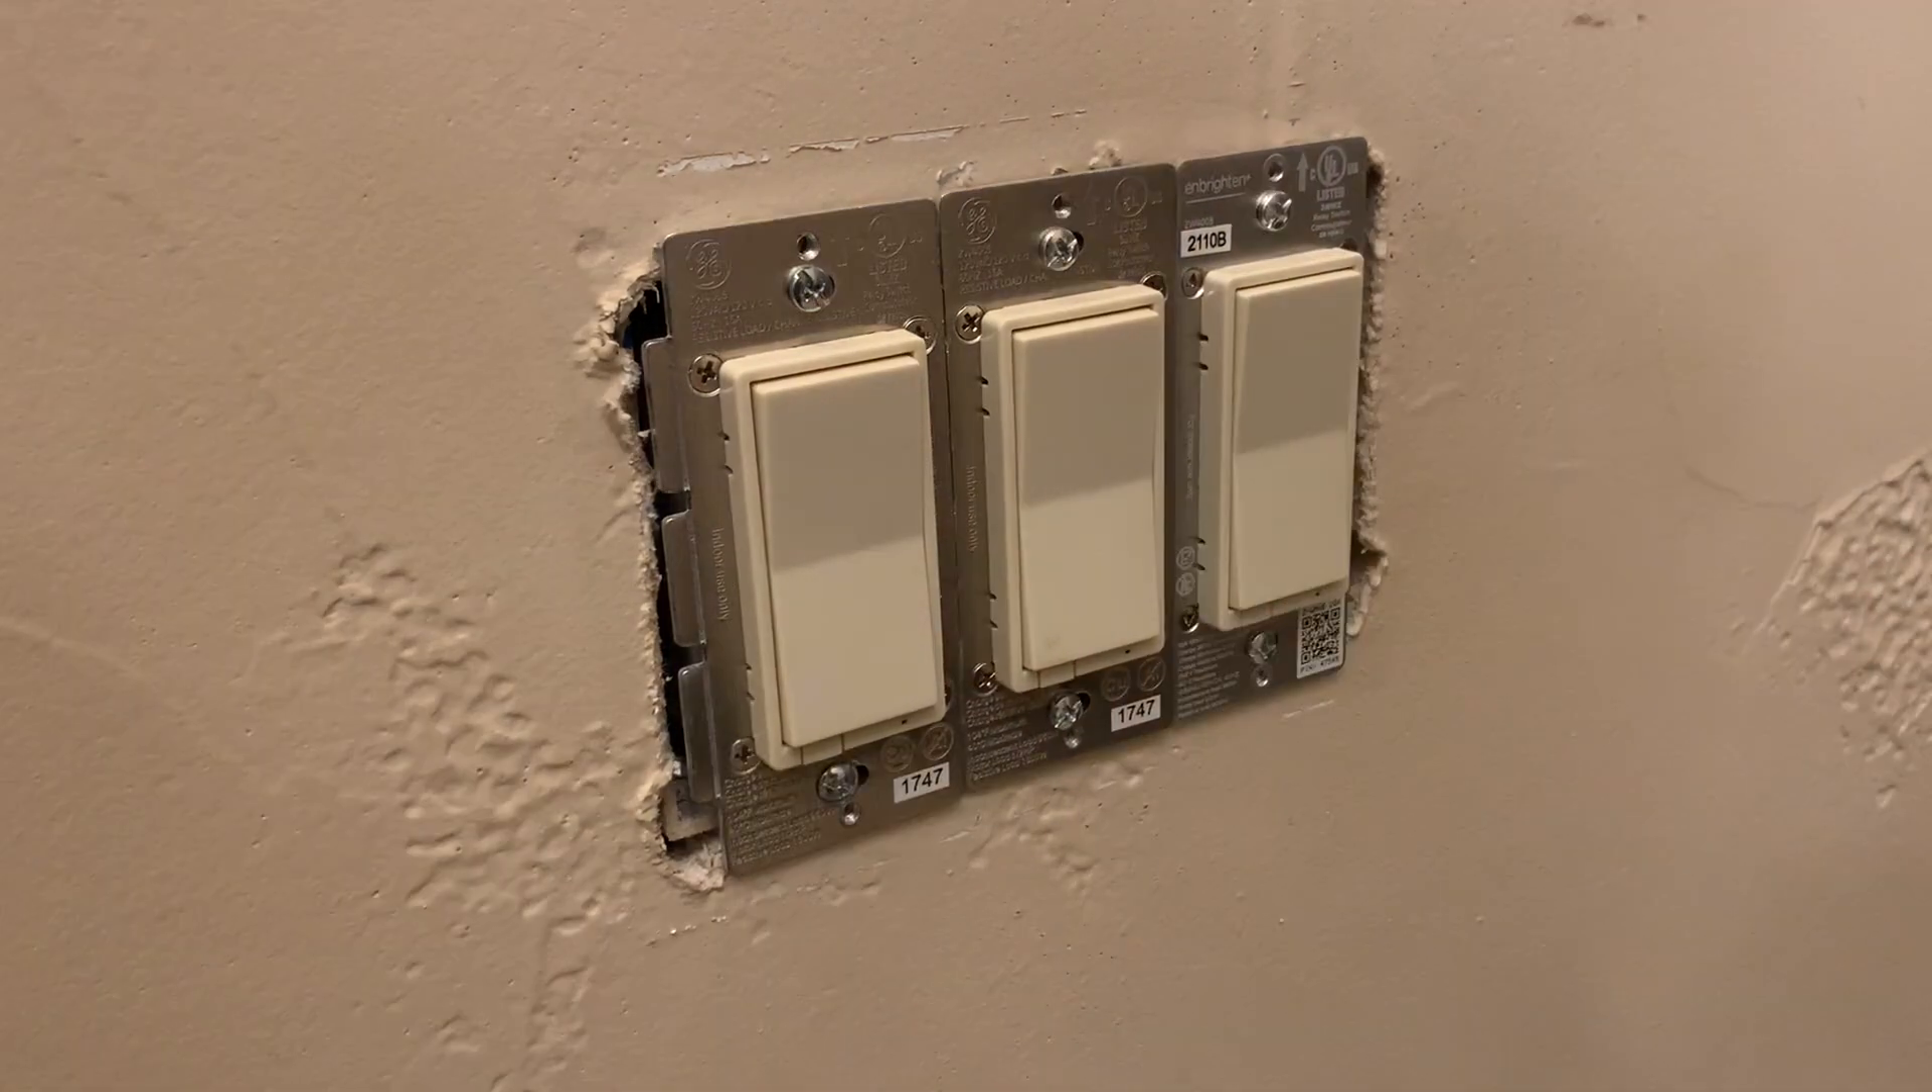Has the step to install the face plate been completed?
No.